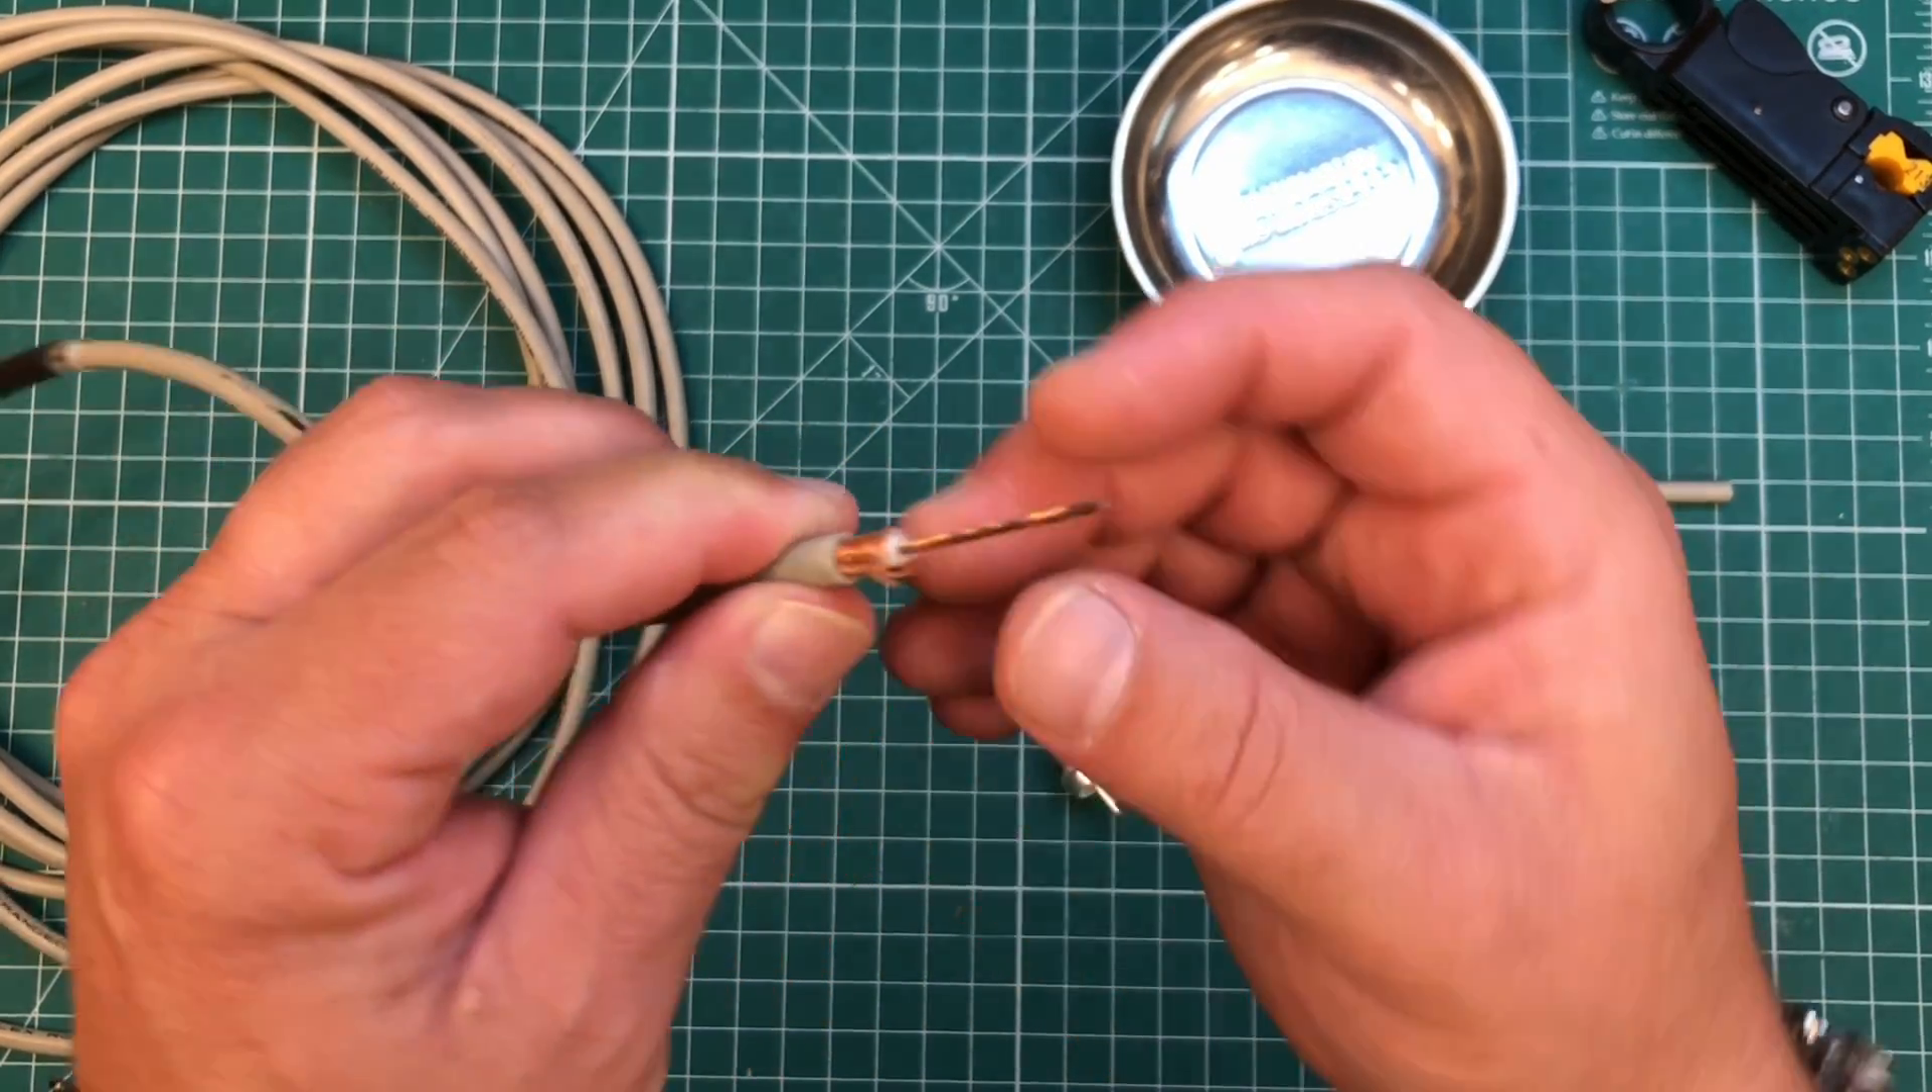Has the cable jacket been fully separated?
Yes.